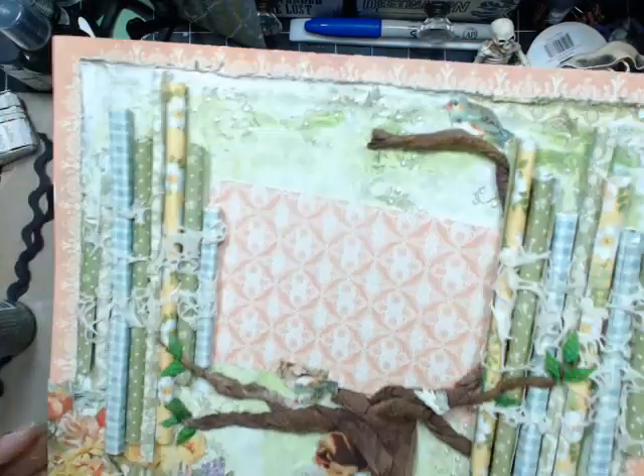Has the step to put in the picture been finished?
No.